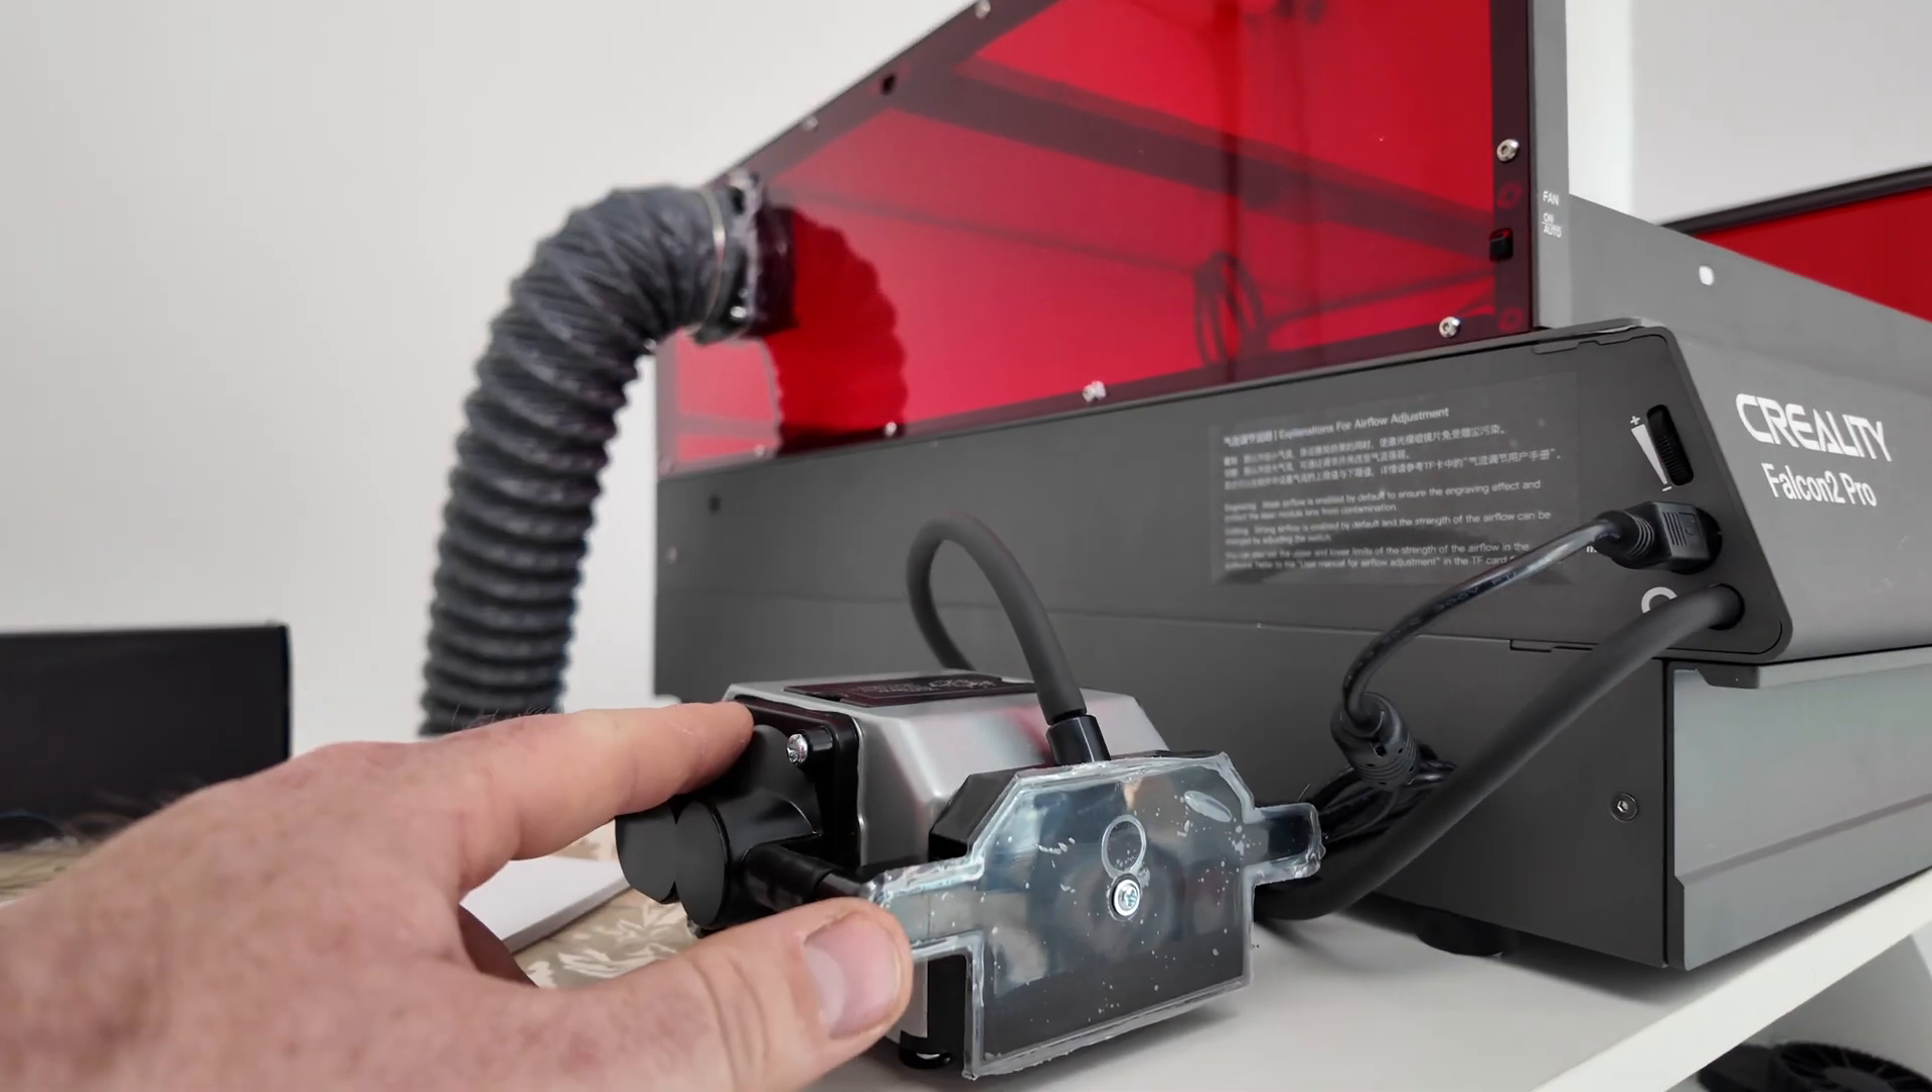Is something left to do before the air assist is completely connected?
No.